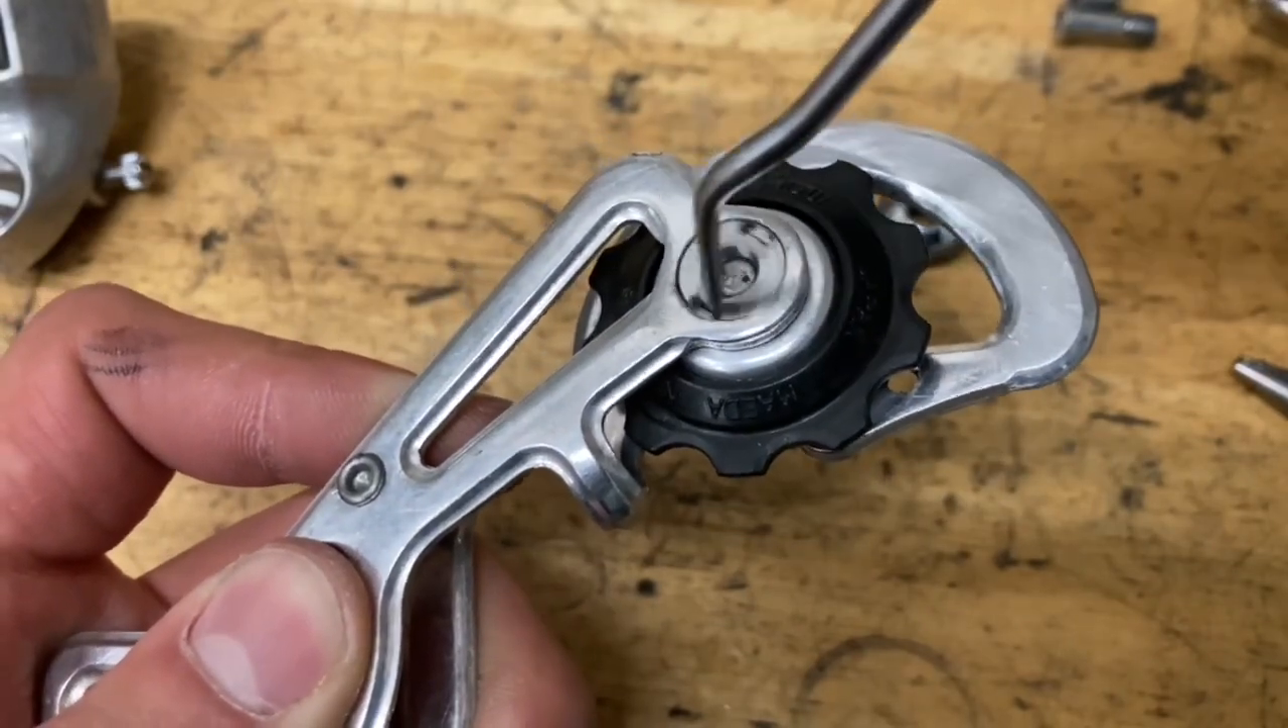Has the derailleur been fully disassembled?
No.